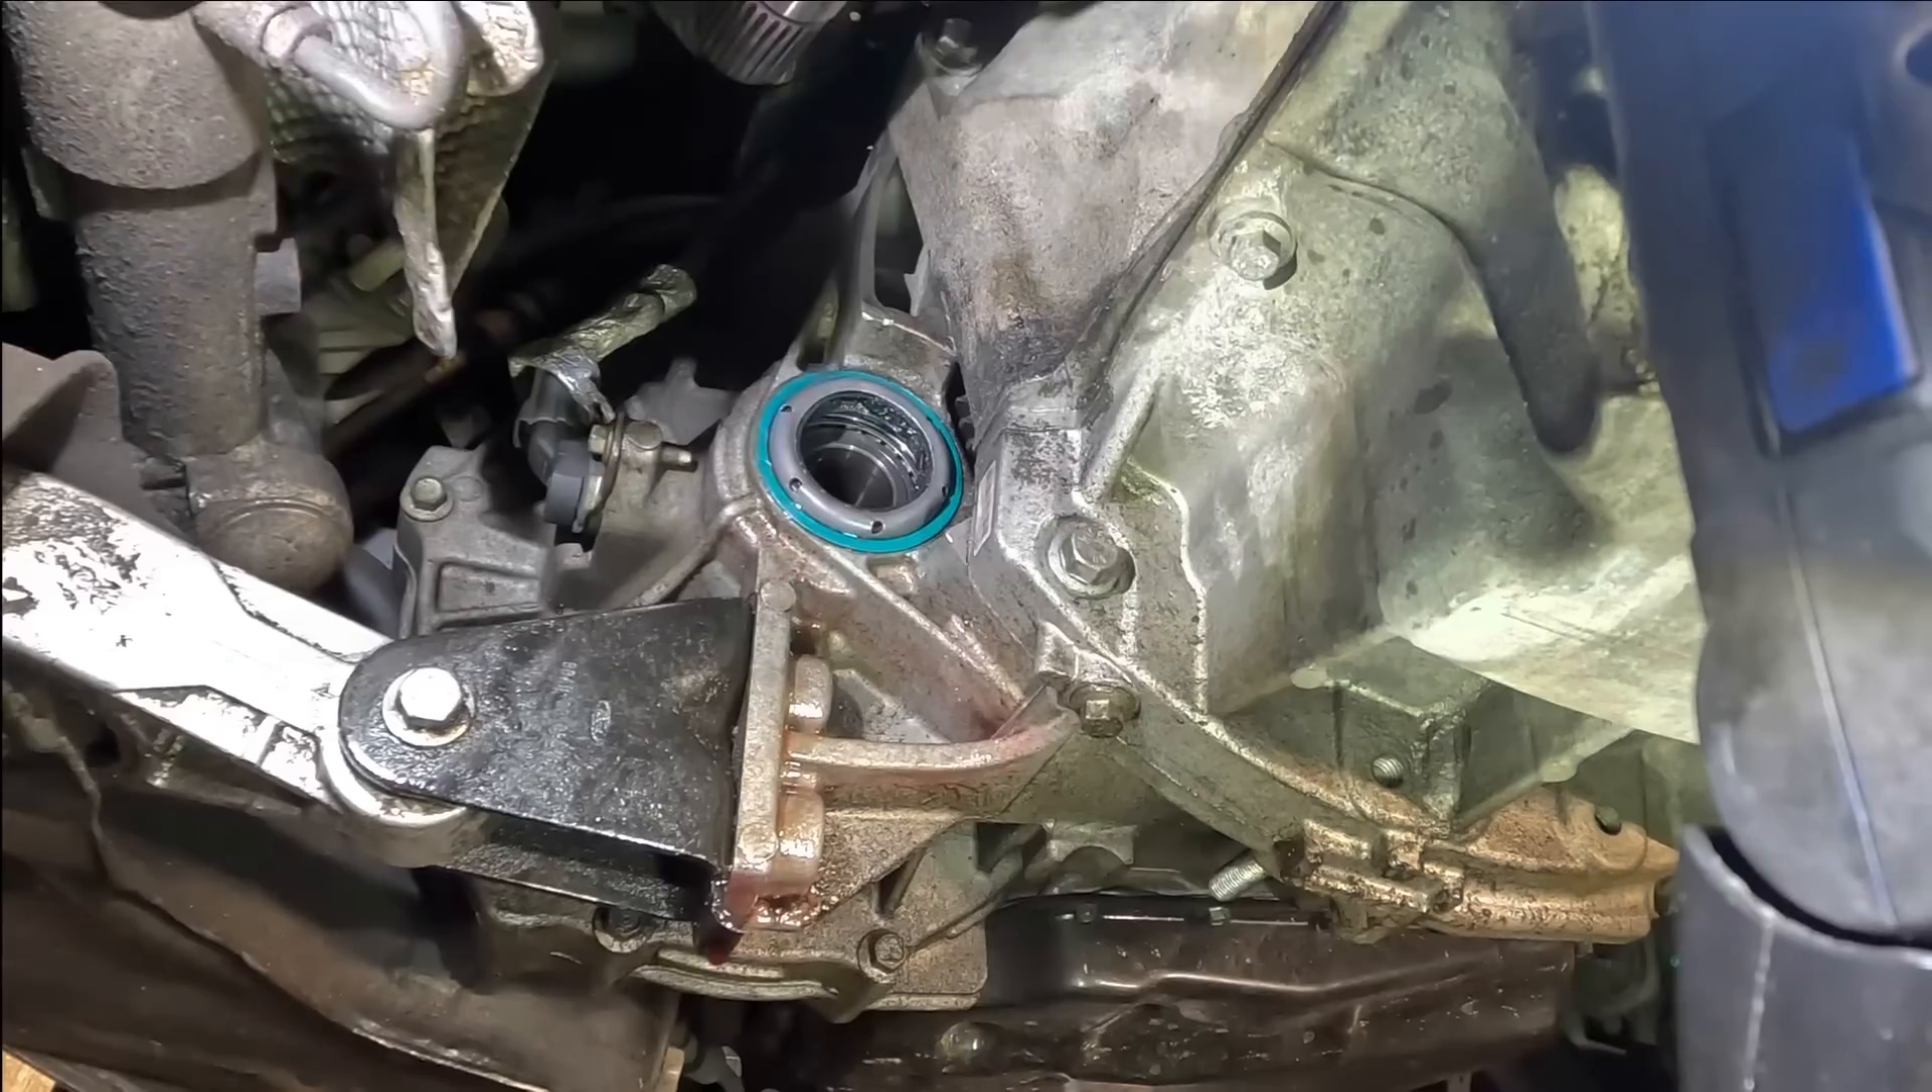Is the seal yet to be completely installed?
No.